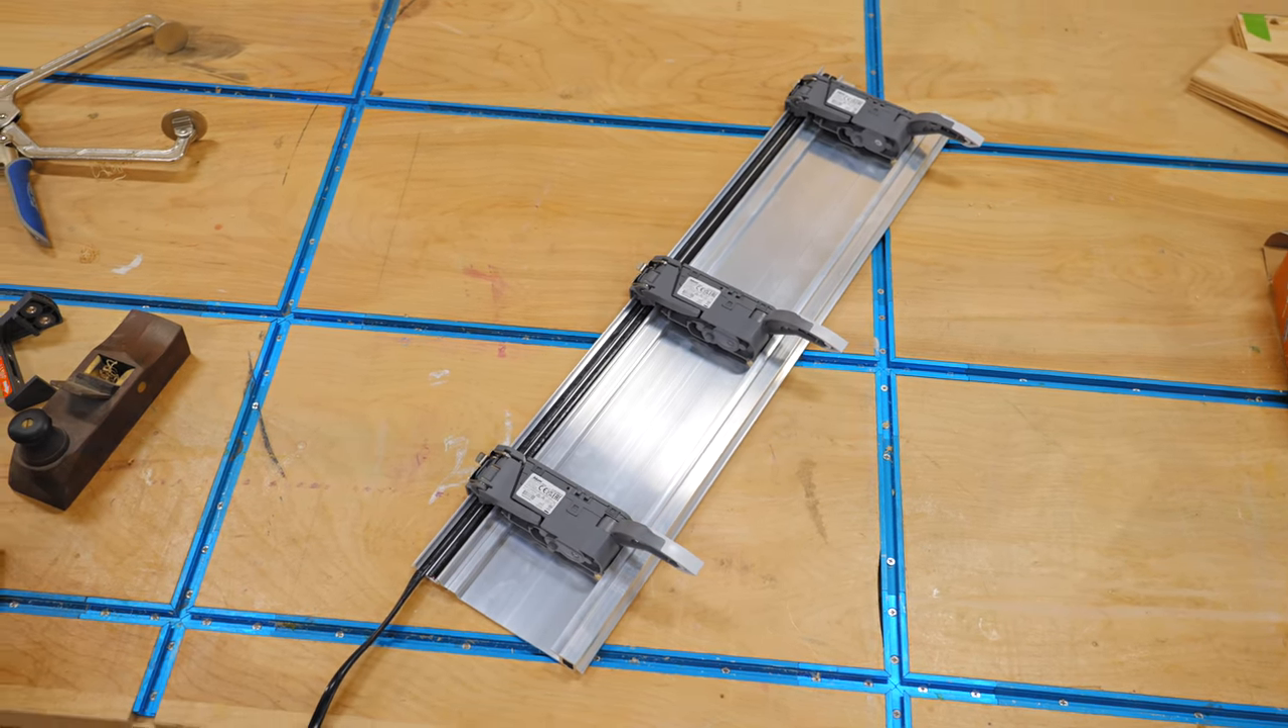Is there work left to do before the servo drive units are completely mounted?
No.